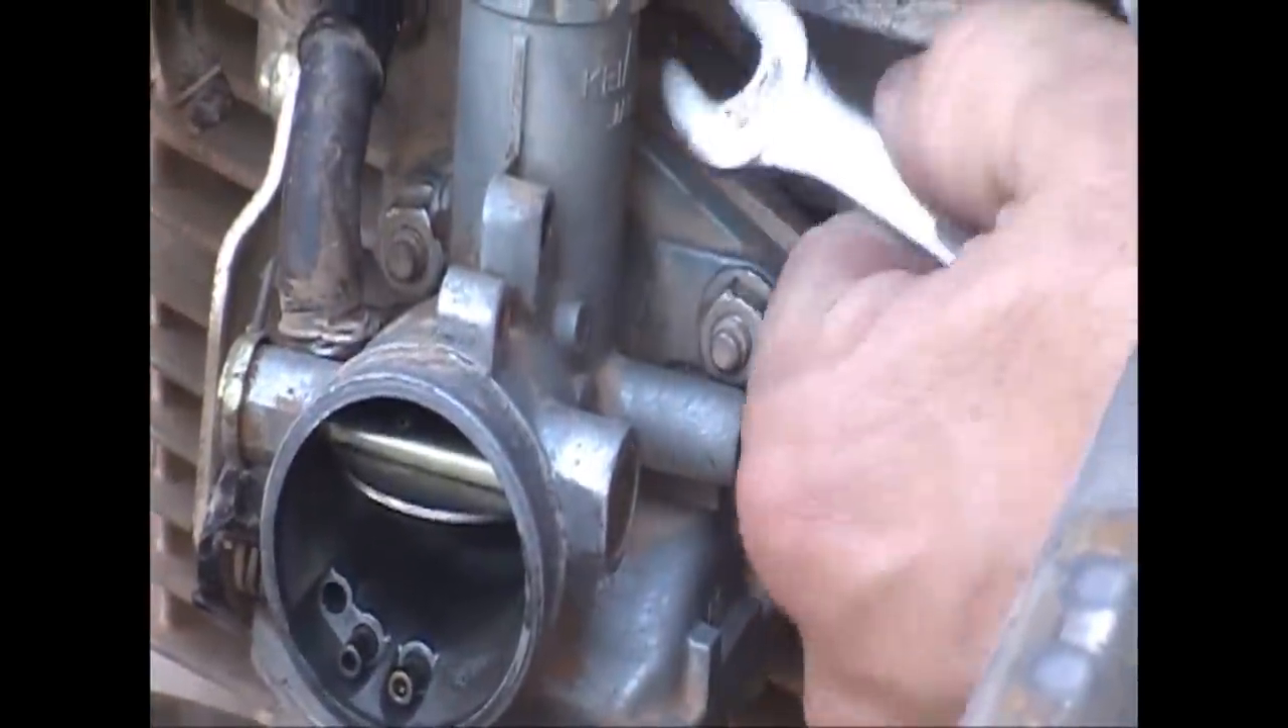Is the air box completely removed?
Yes.